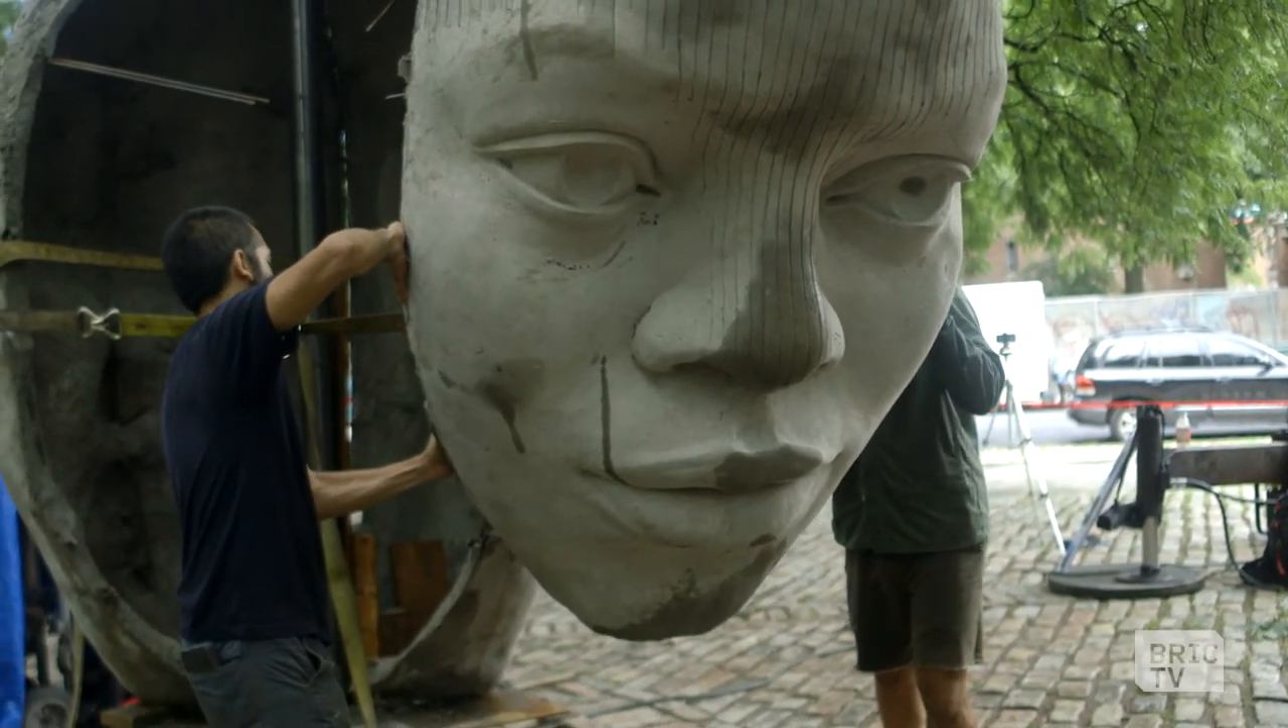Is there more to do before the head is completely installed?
Yes.